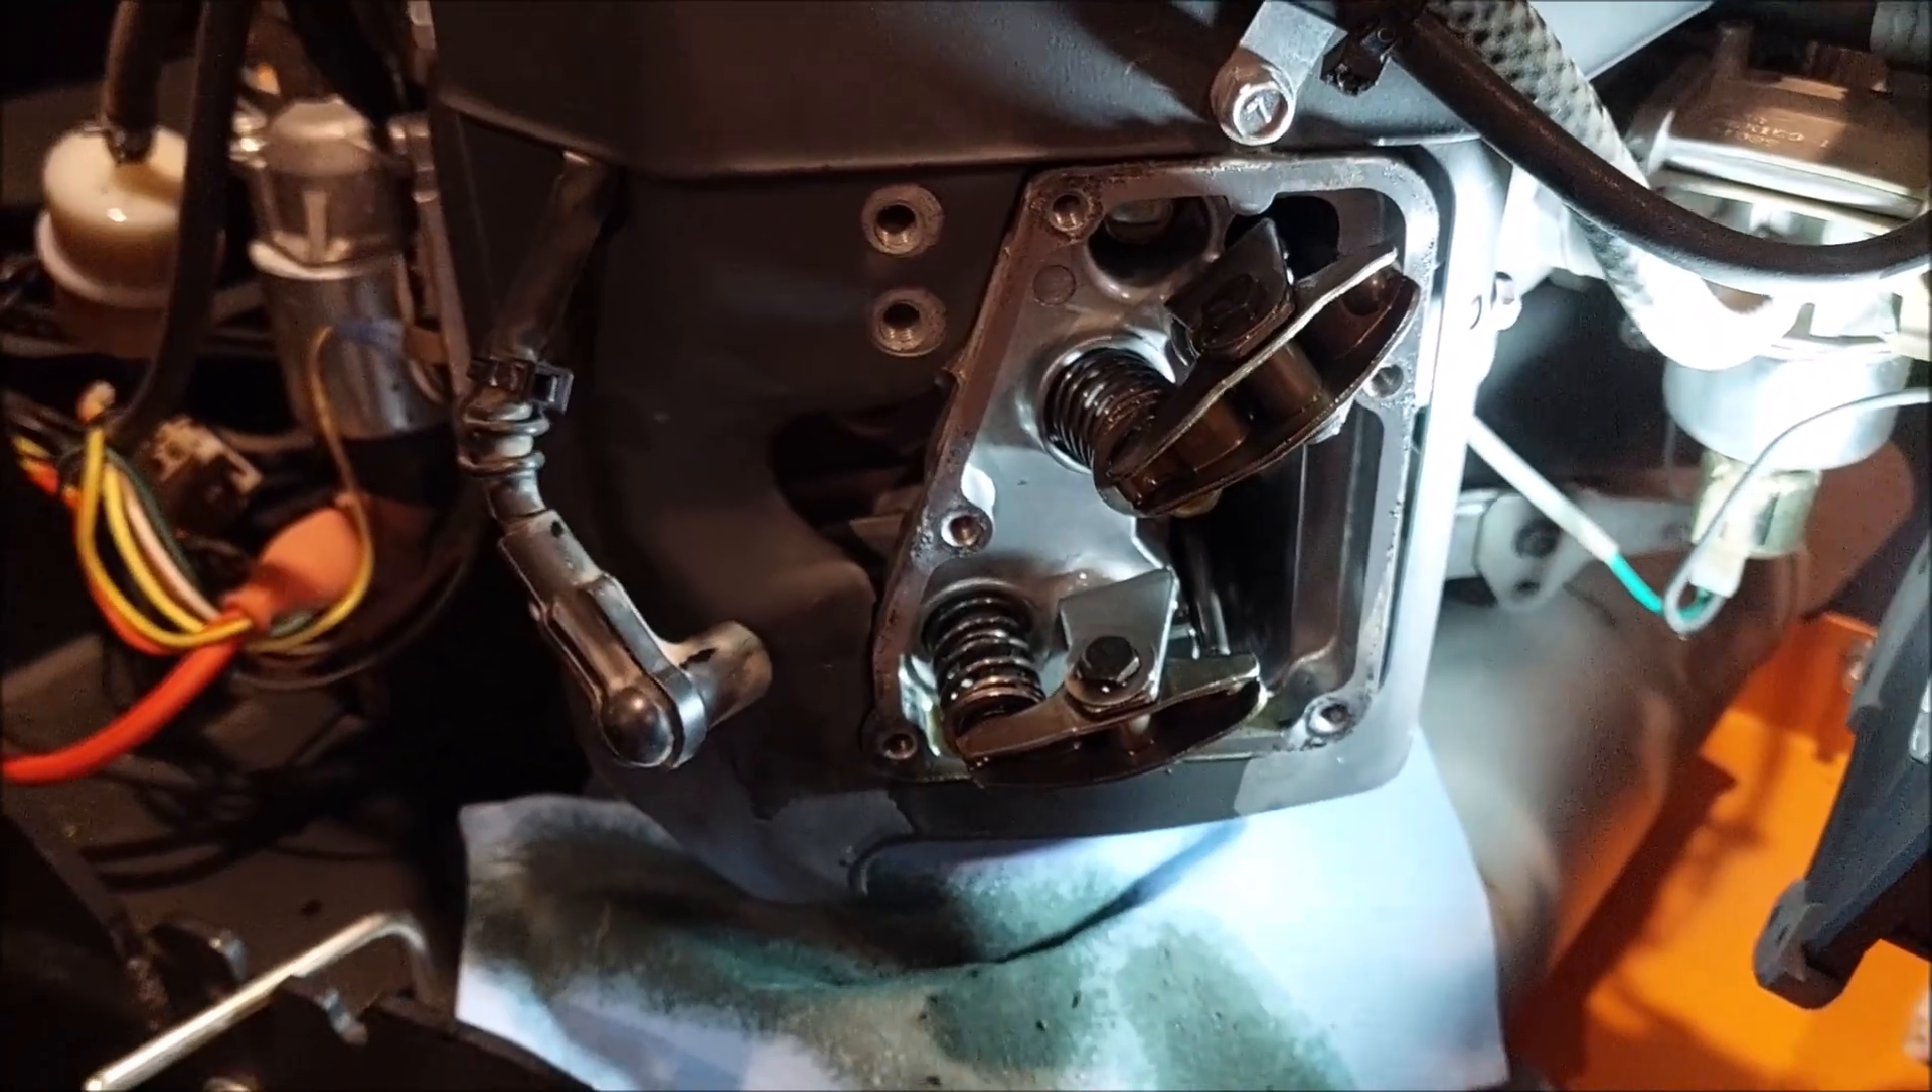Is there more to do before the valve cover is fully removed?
No.